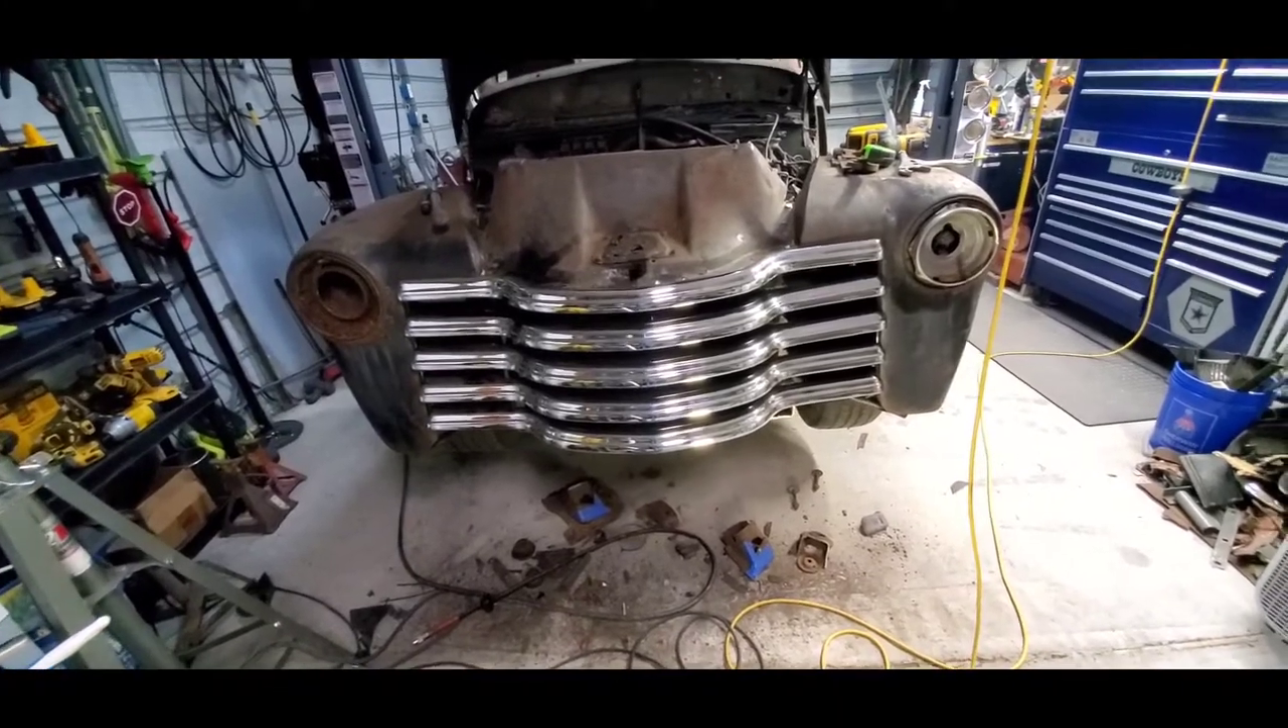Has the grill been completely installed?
Yes.